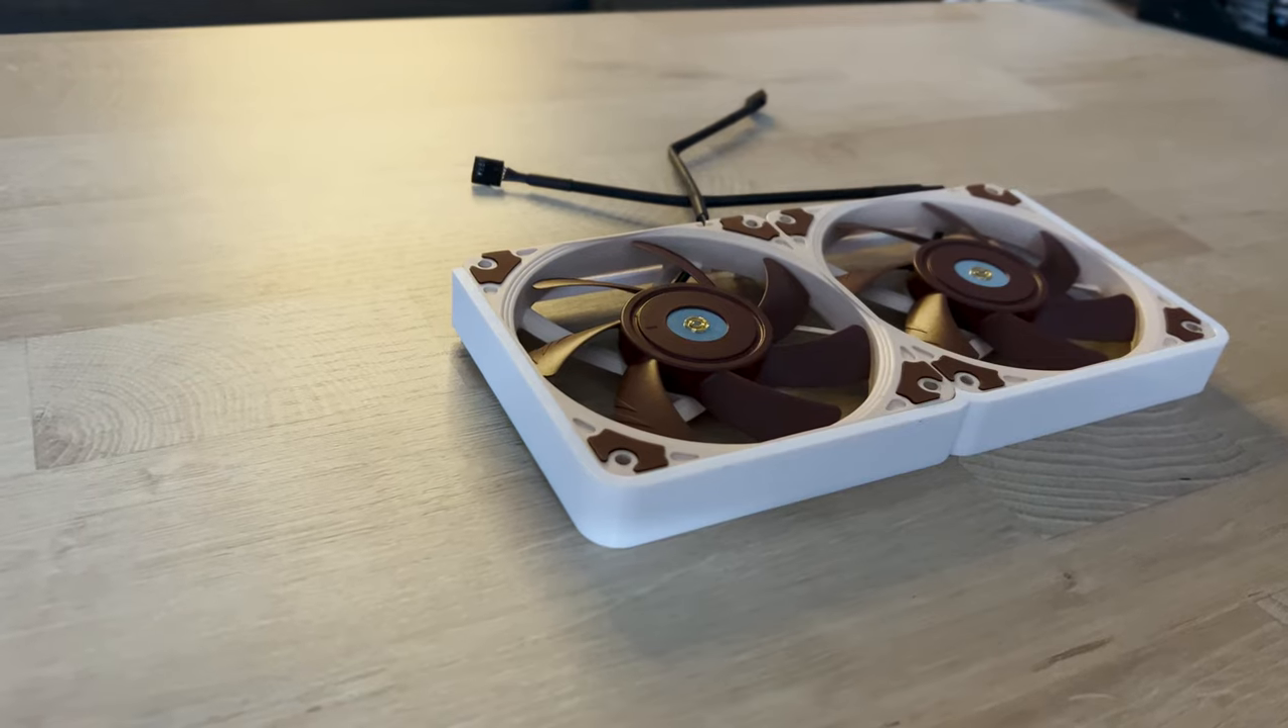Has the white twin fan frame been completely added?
Yes.